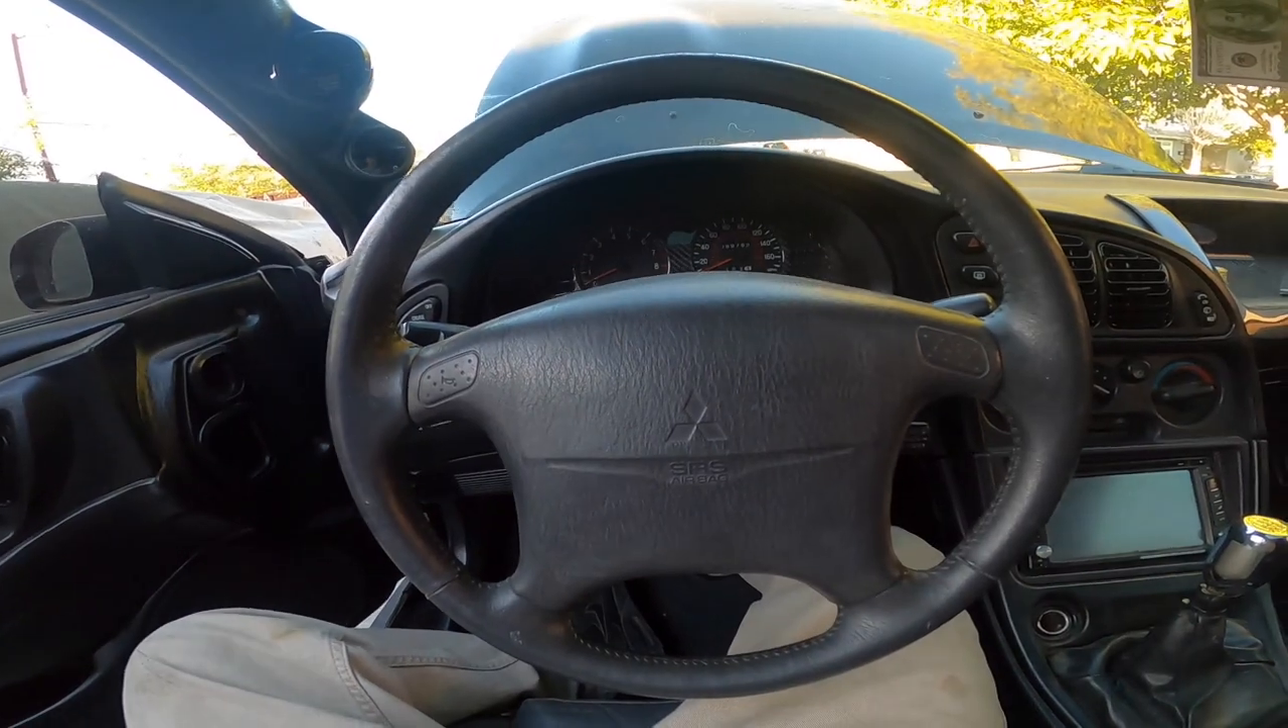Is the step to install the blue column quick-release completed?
No.